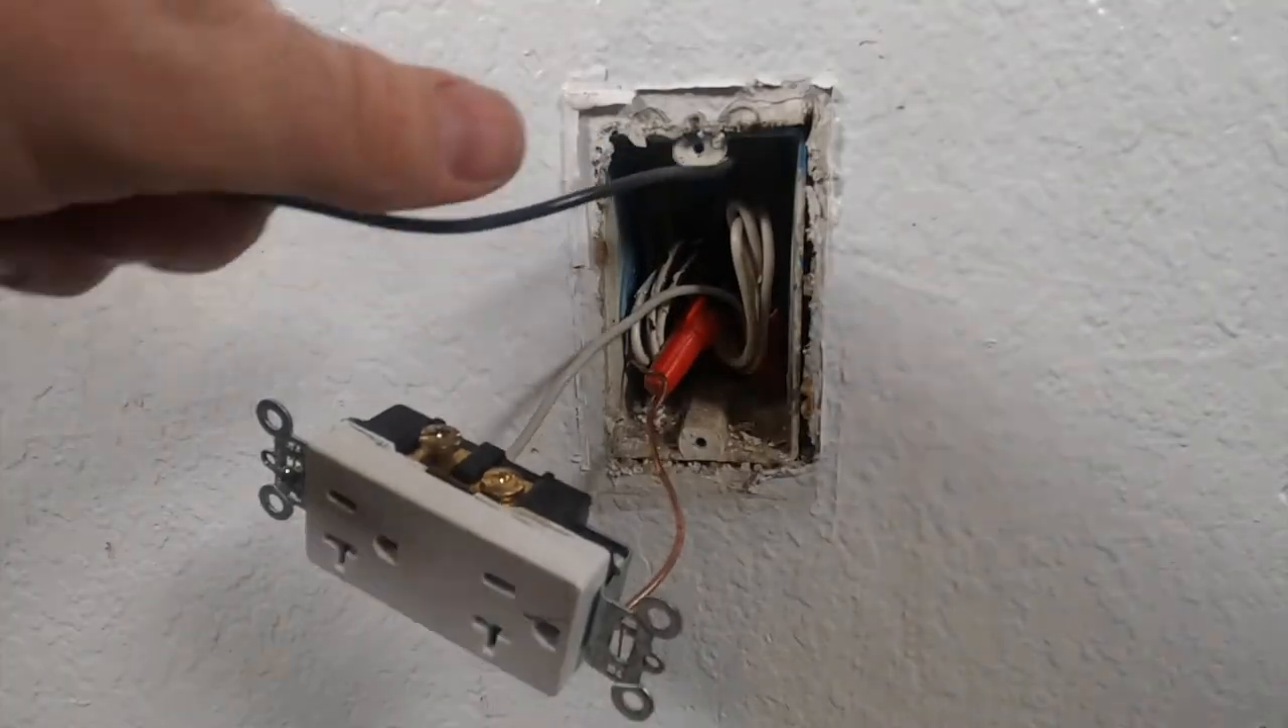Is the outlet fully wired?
No.